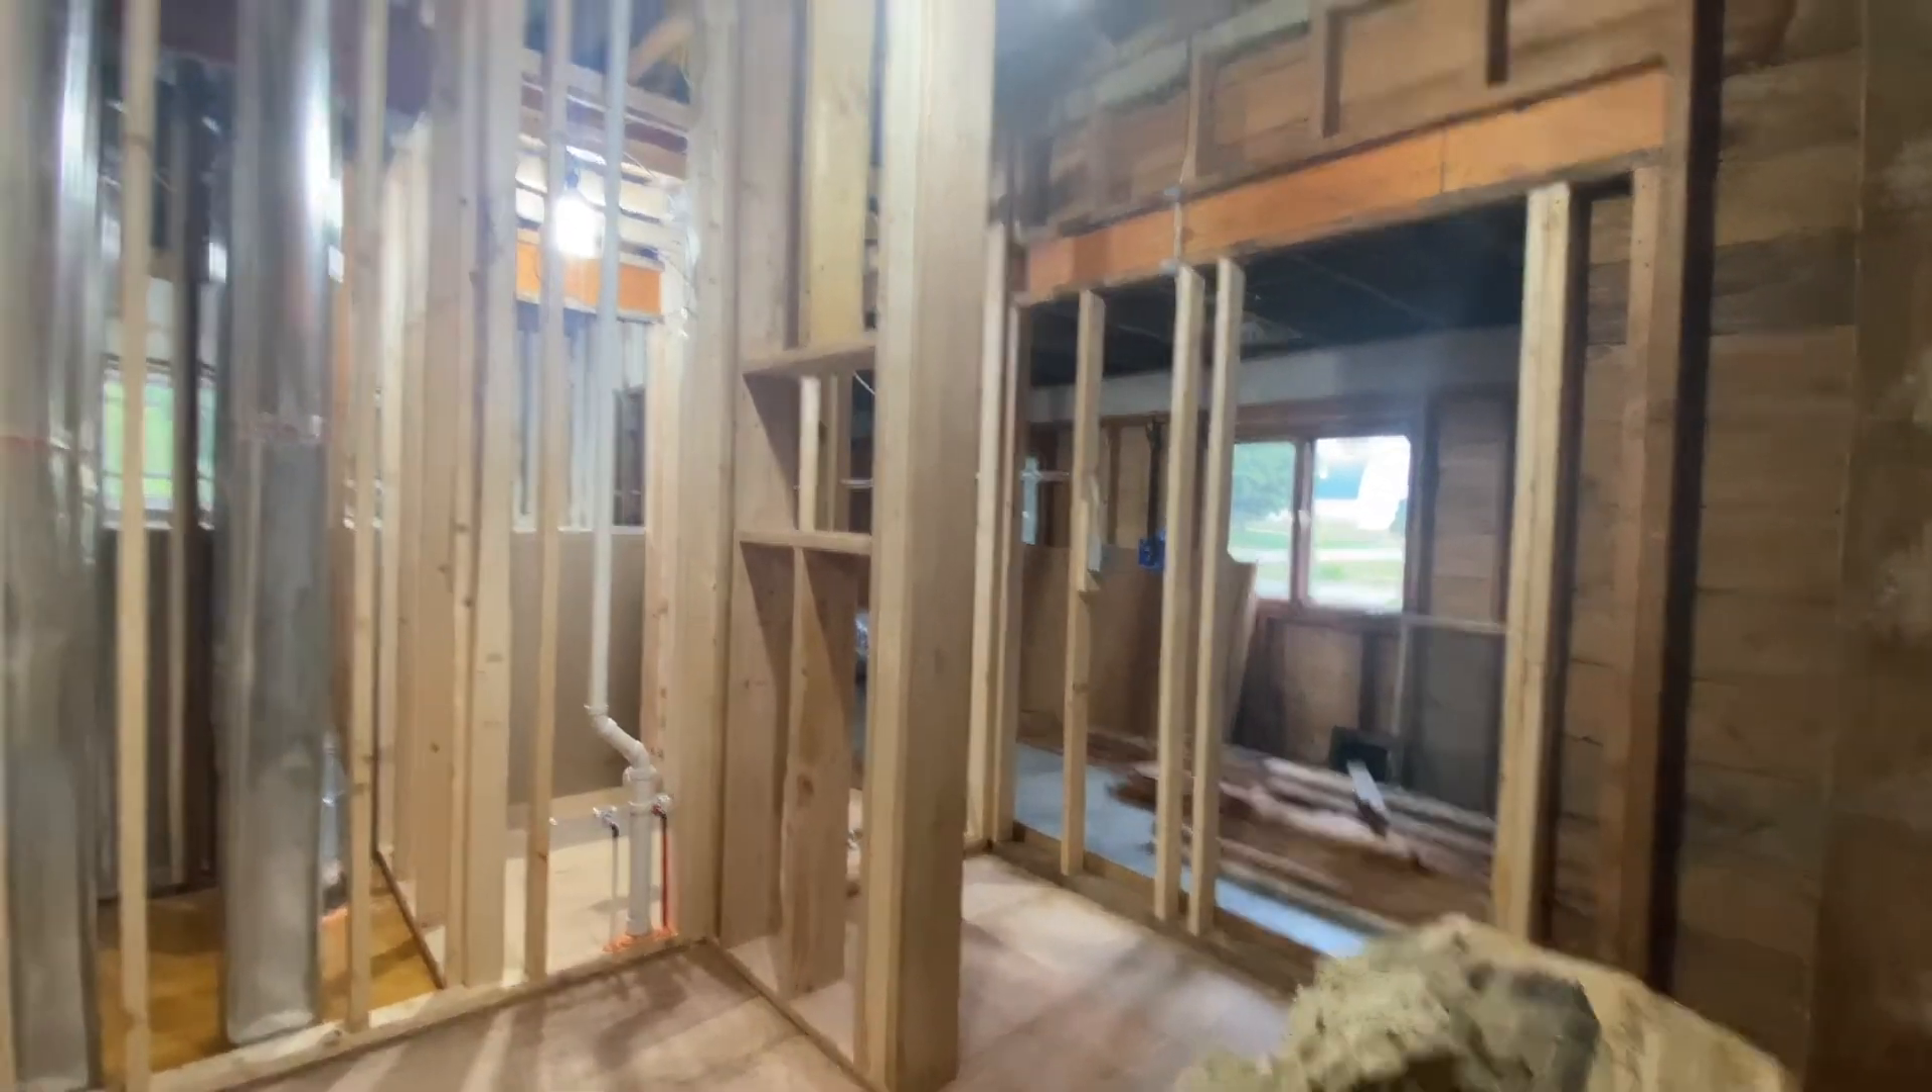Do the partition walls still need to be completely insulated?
Yes.